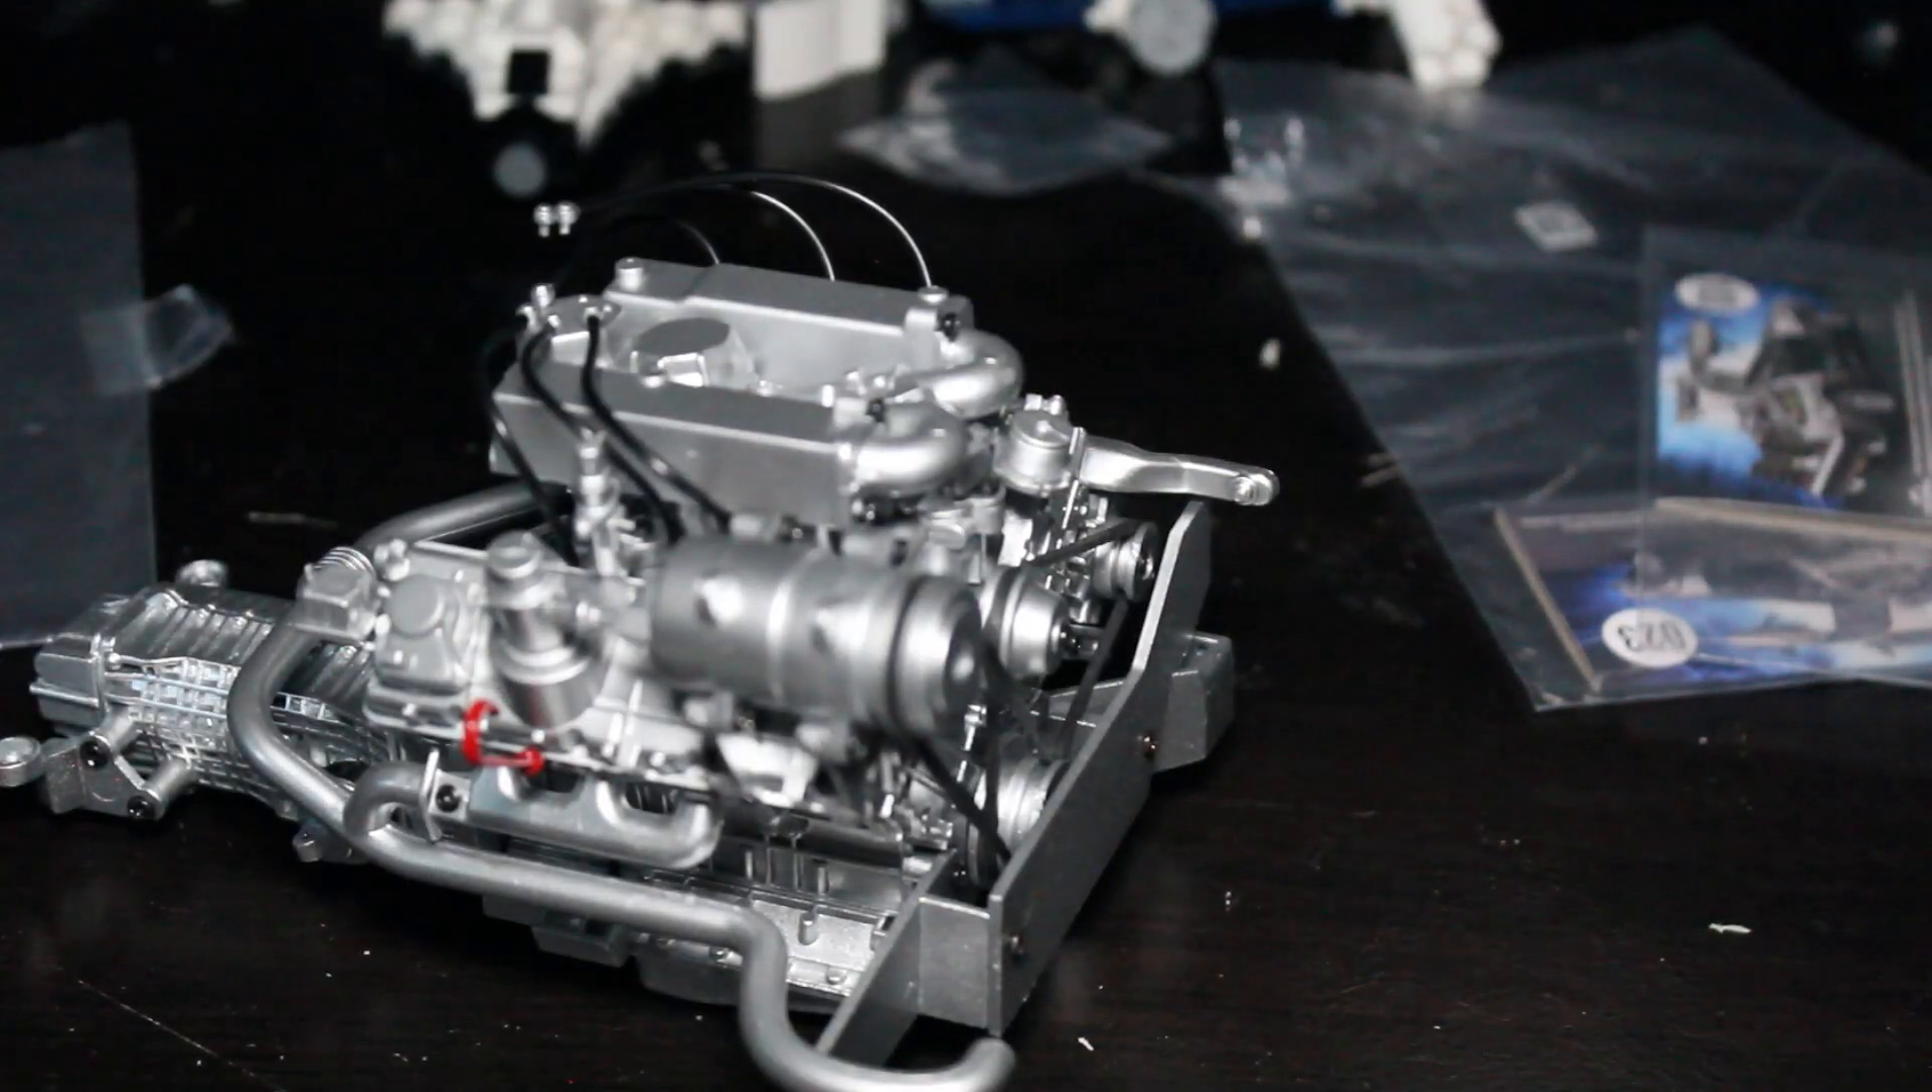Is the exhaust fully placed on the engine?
Yes.